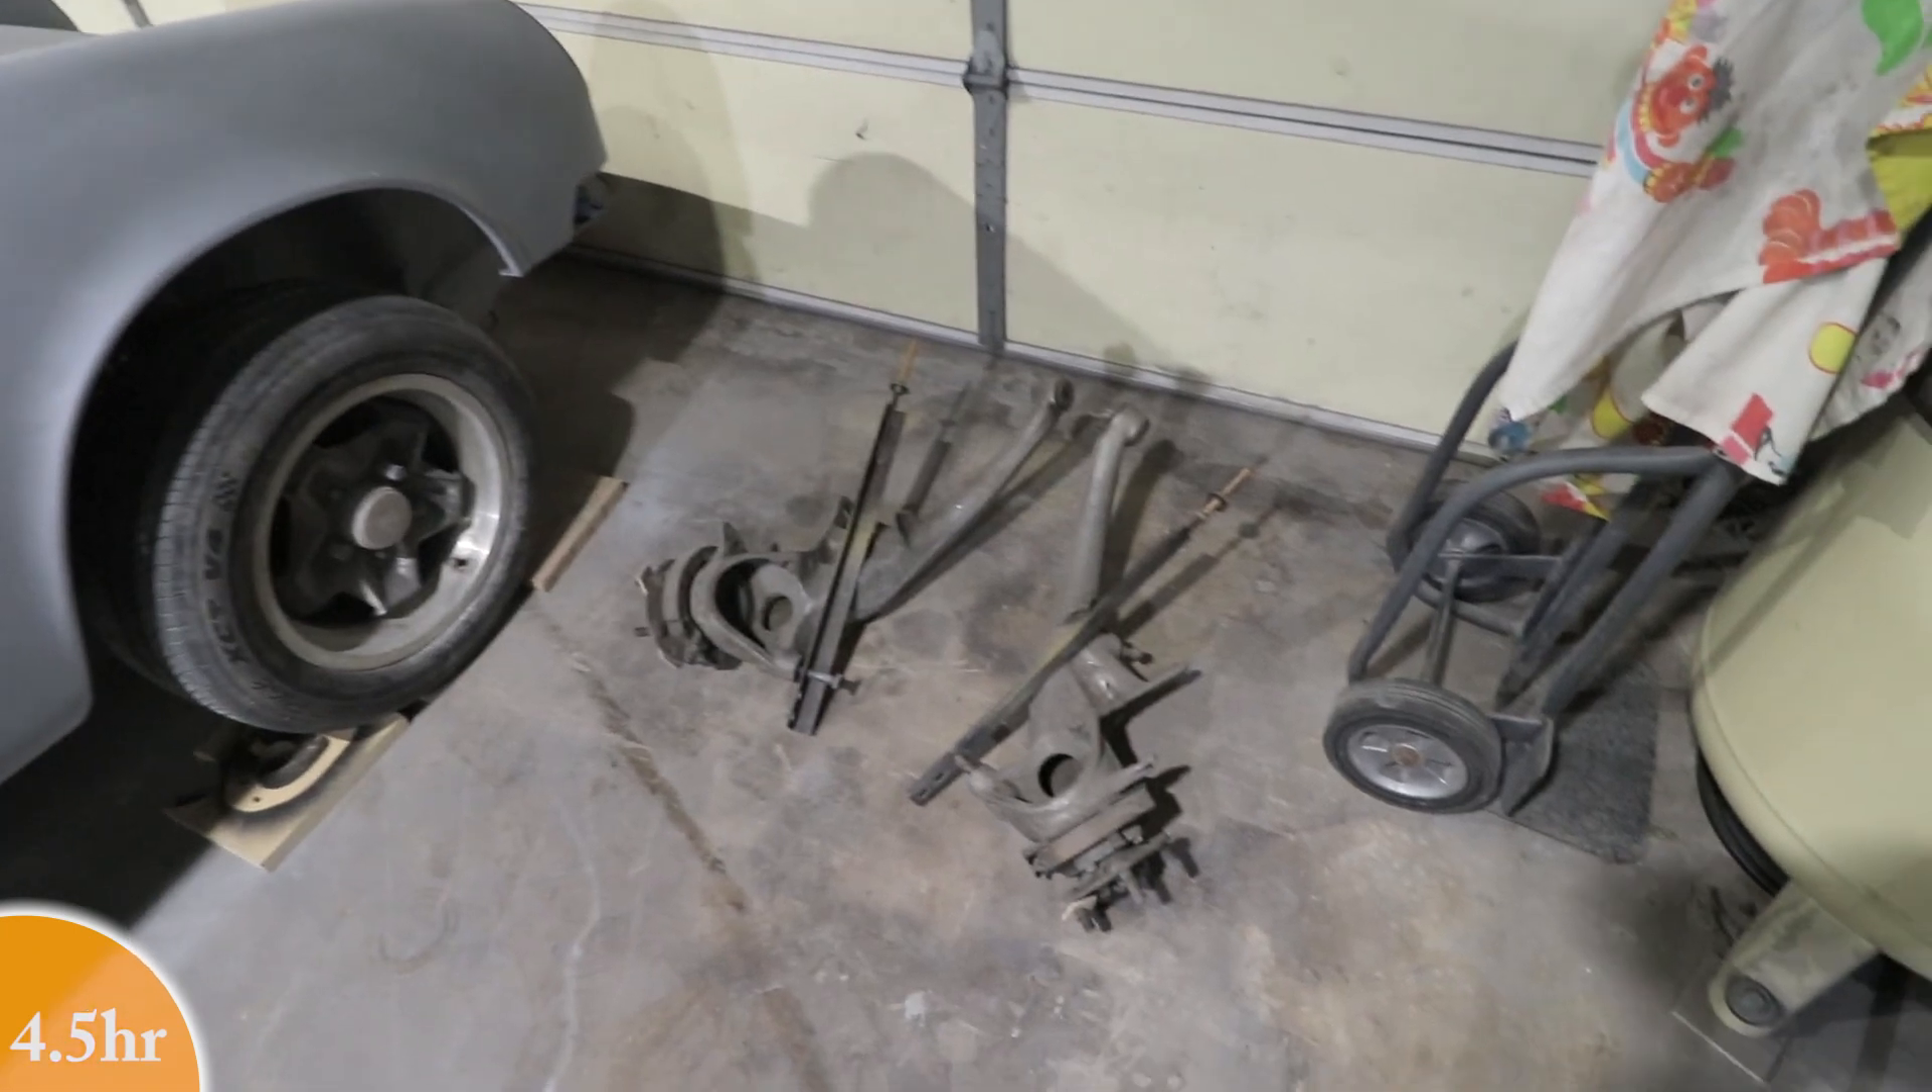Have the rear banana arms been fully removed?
Yes.